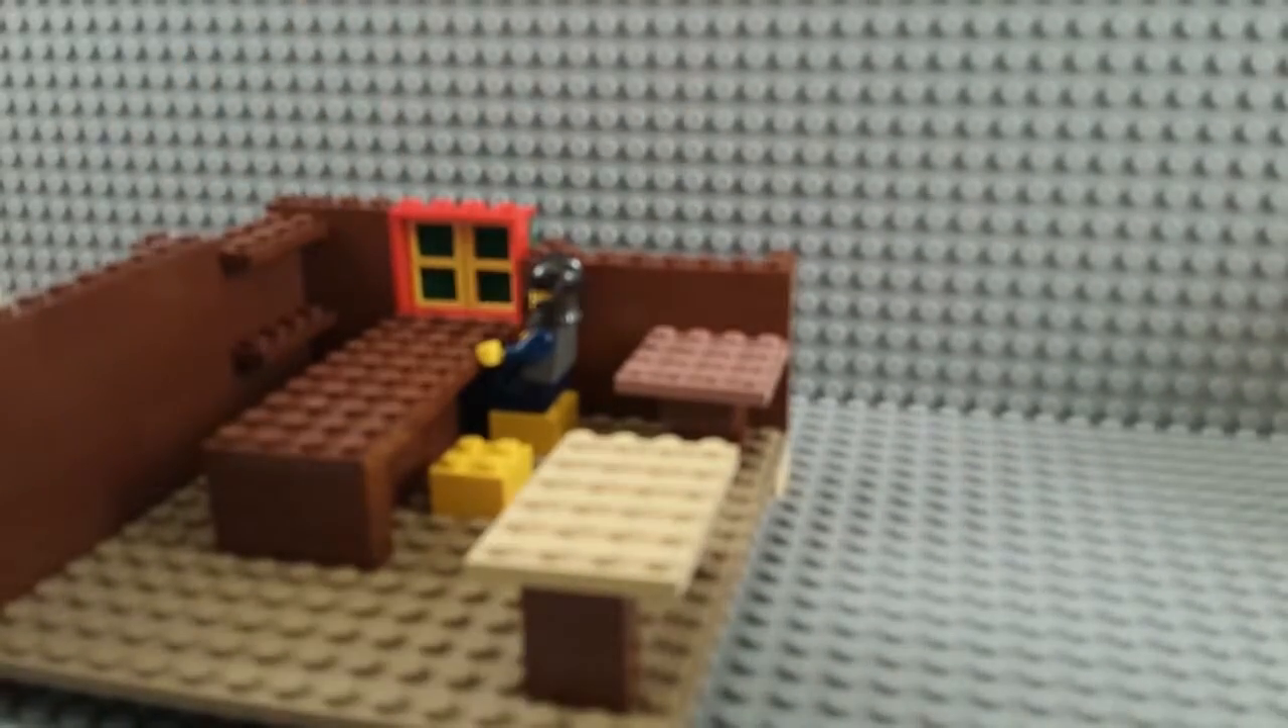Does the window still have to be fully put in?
No.